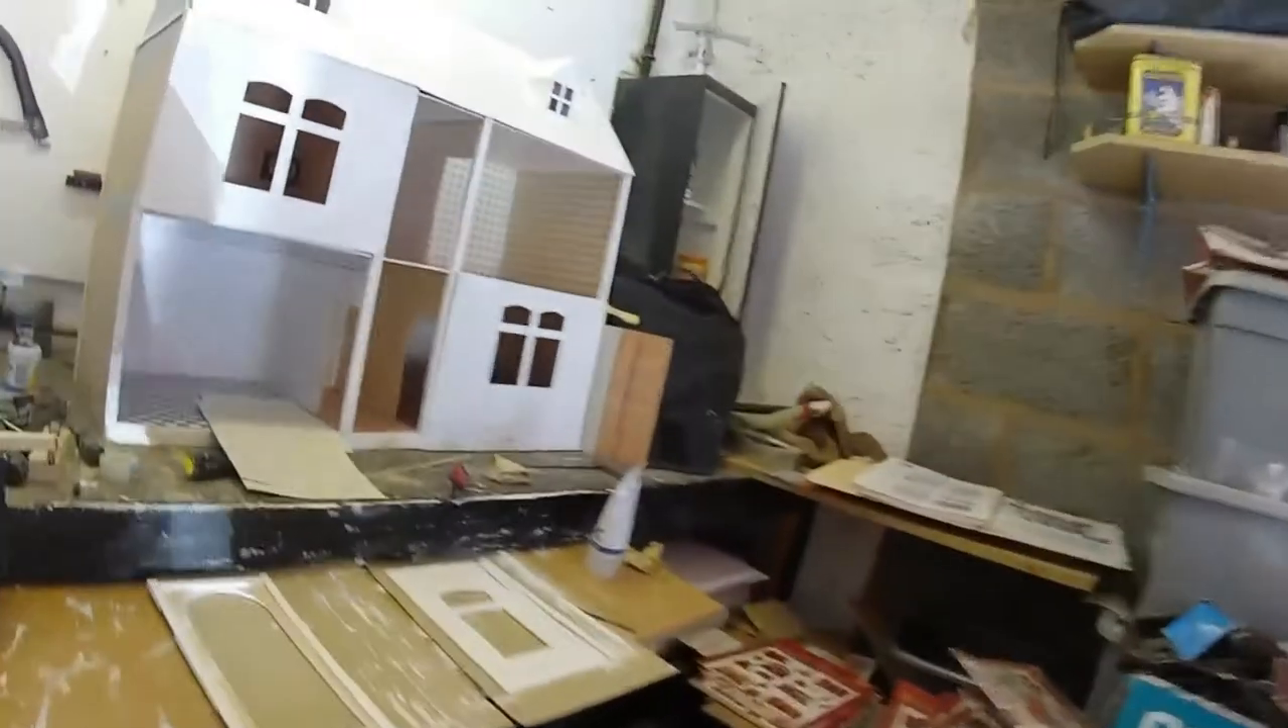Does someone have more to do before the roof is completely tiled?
Yes.